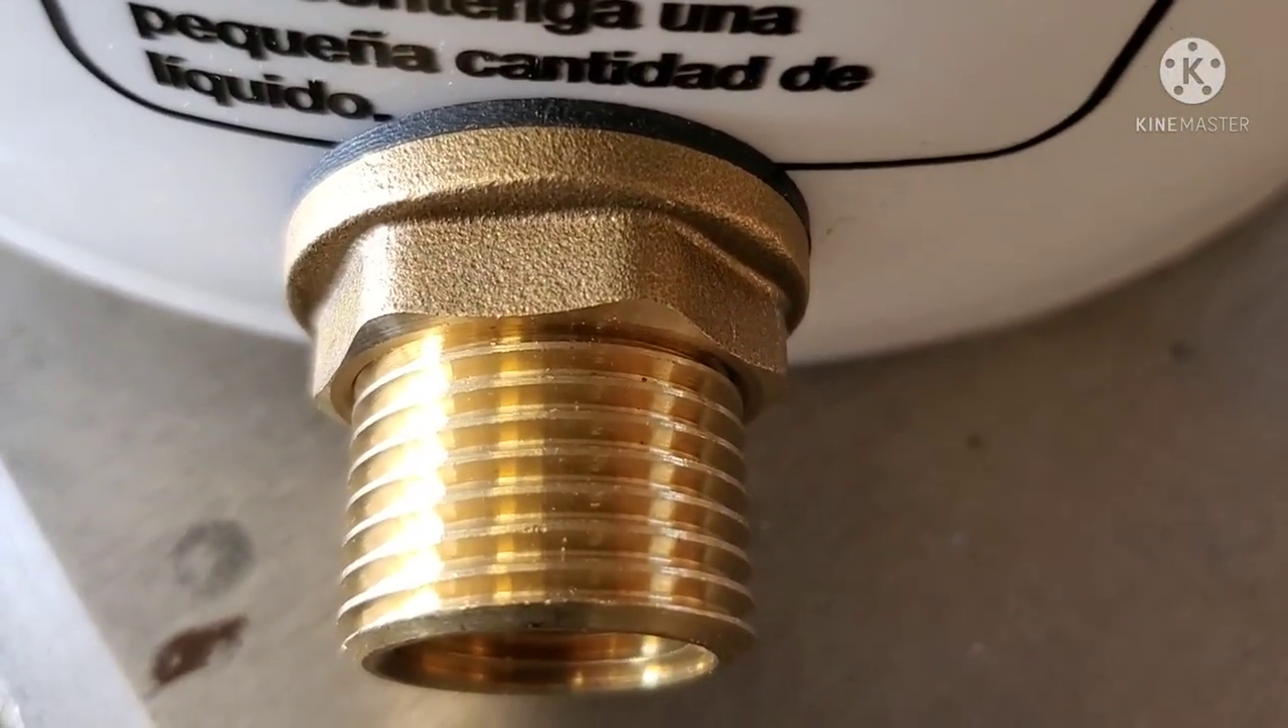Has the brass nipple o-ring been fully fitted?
Yes.